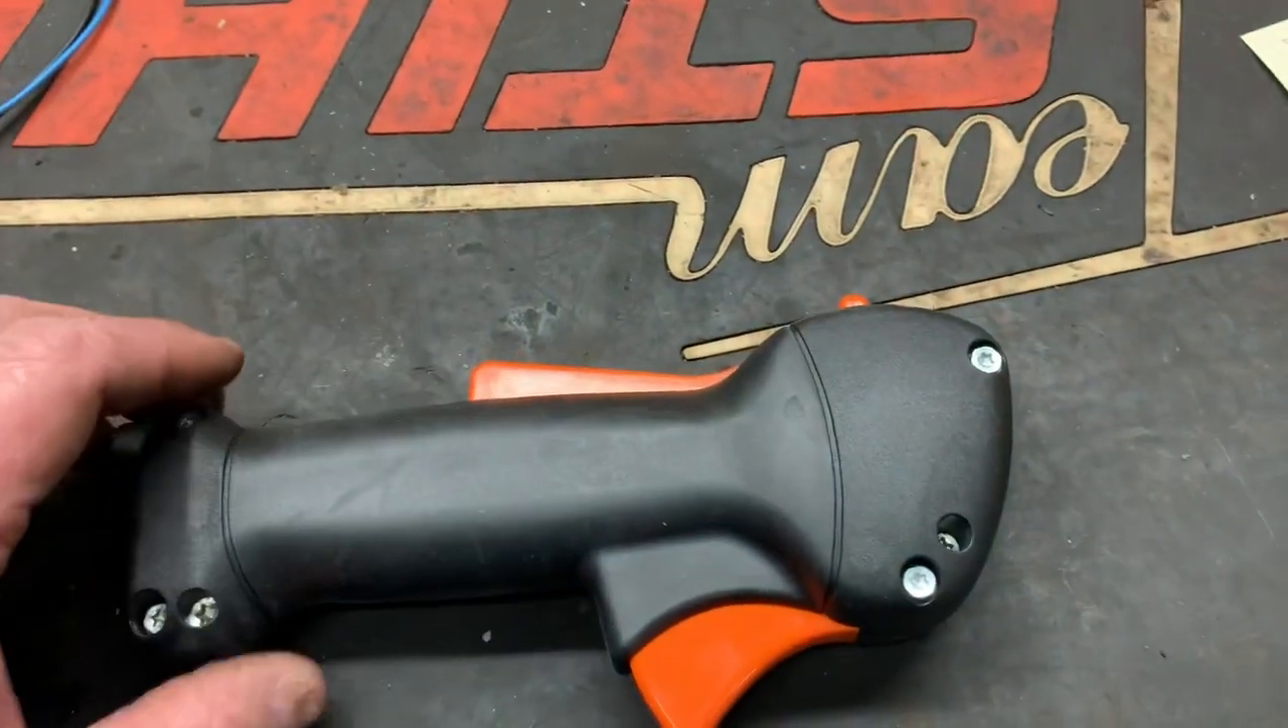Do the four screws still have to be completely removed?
Yes.